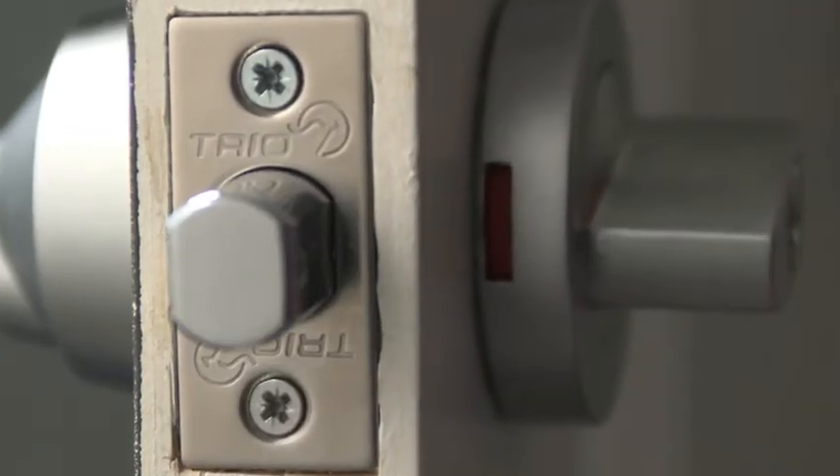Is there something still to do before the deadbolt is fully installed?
No.